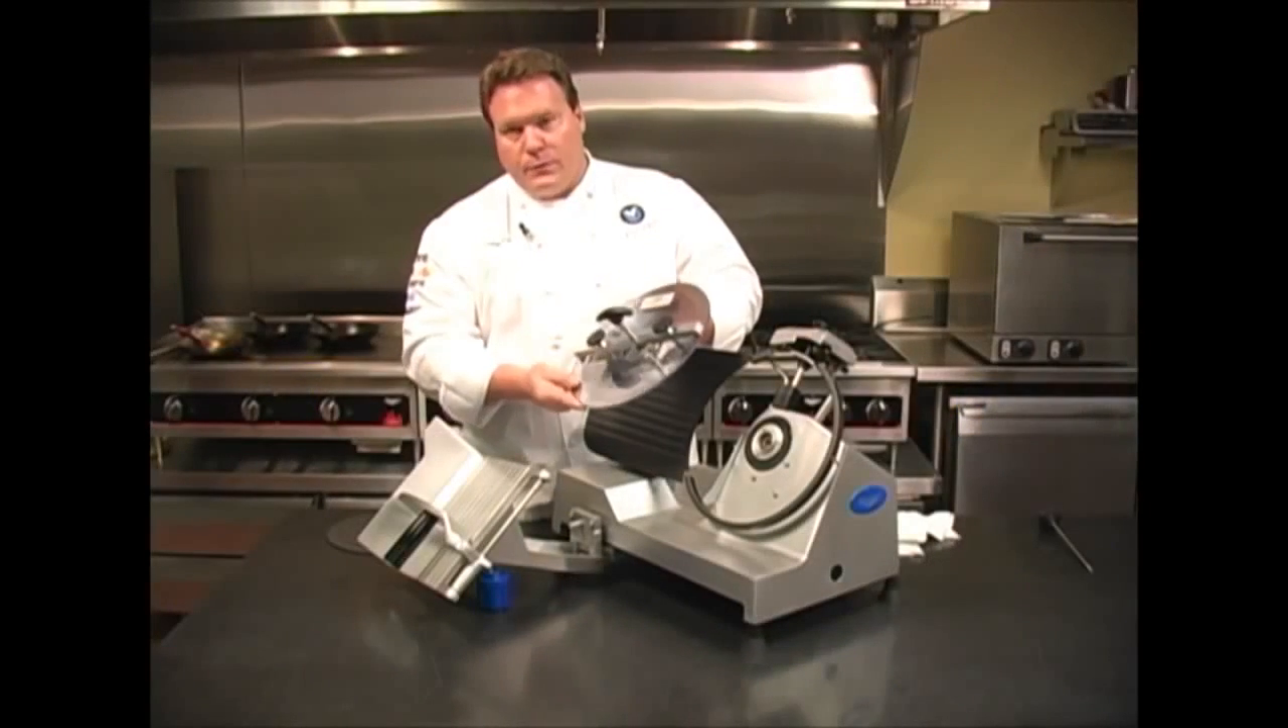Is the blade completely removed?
Yes.